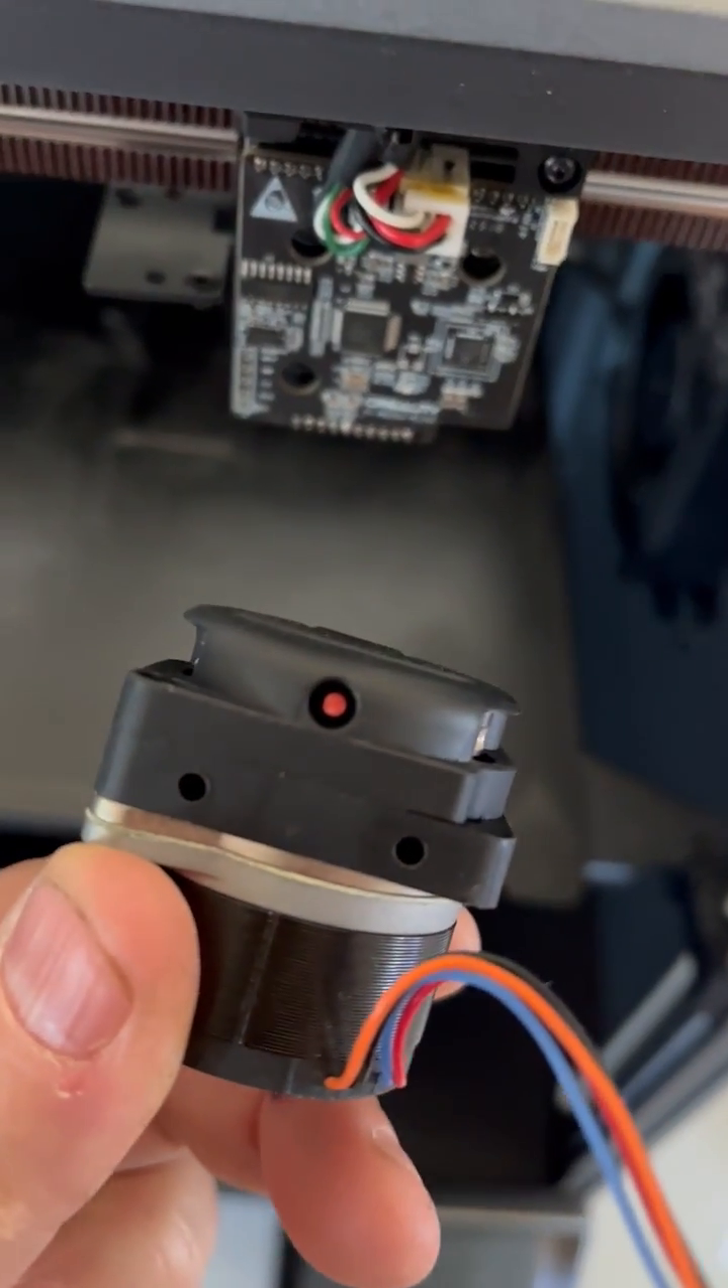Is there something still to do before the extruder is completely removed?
No.